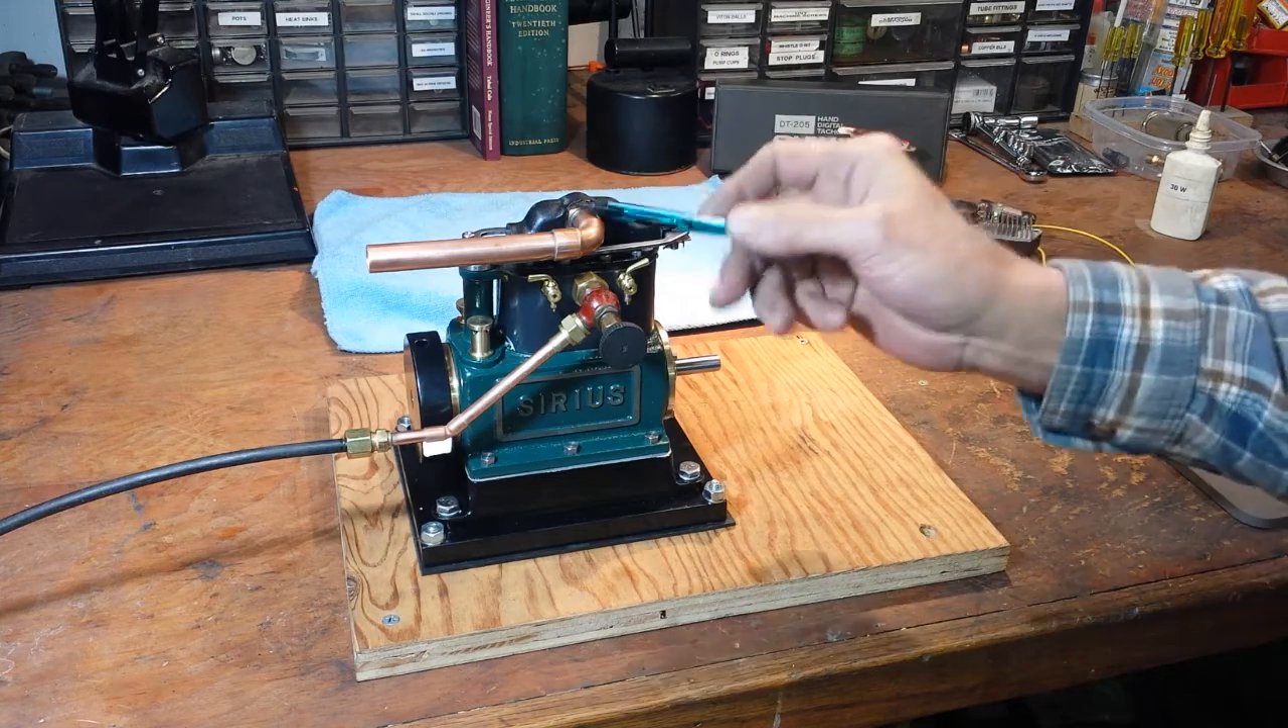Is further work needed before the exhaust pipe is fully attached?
No.